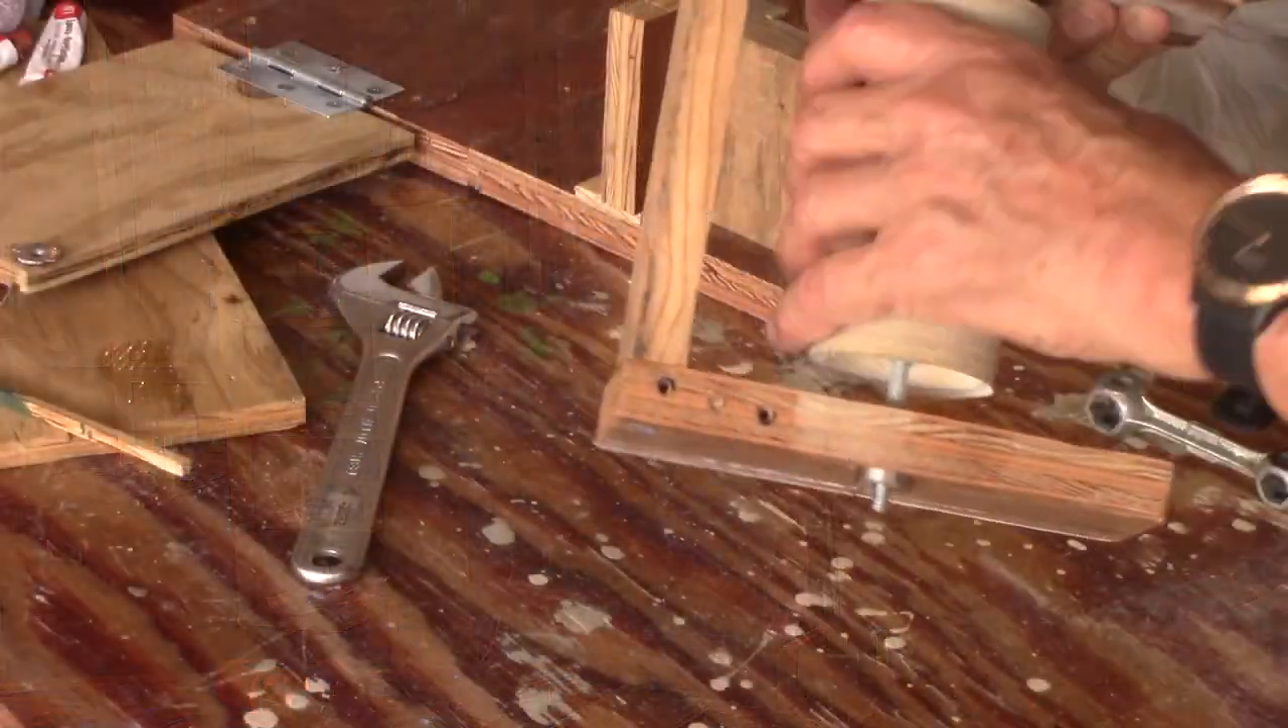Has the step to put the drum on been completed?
No.